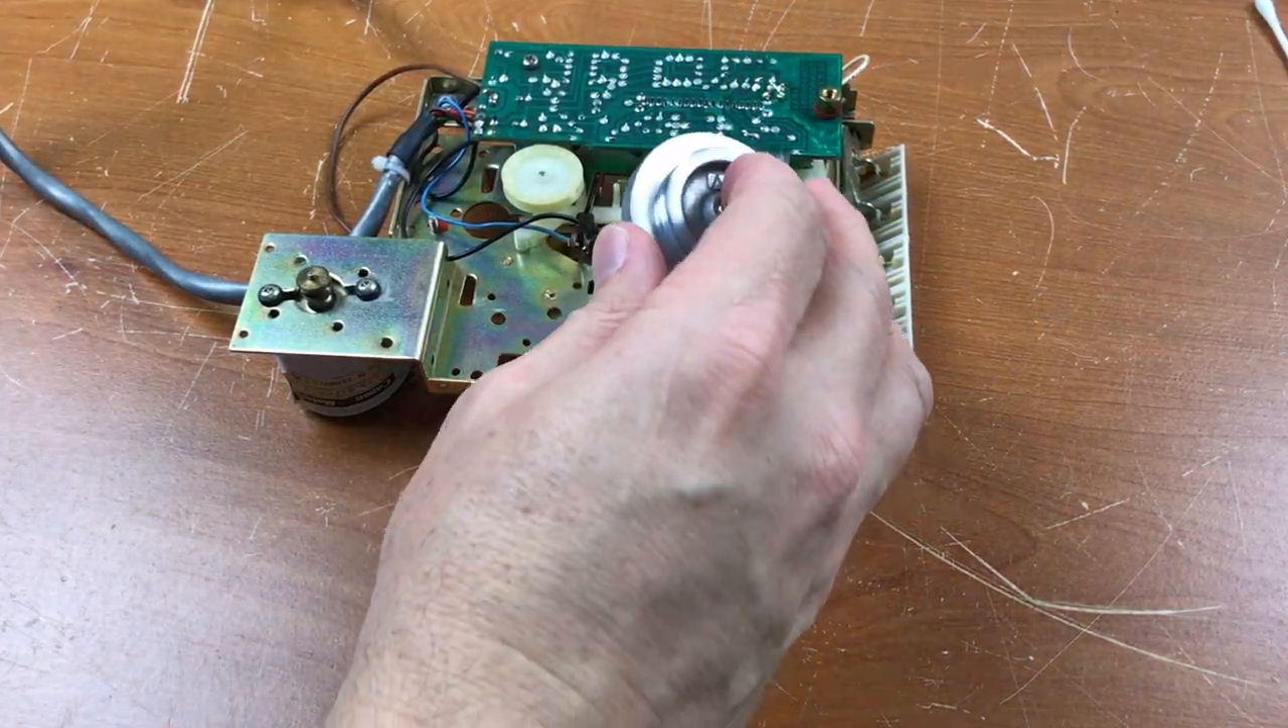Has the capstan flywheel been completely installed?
No.